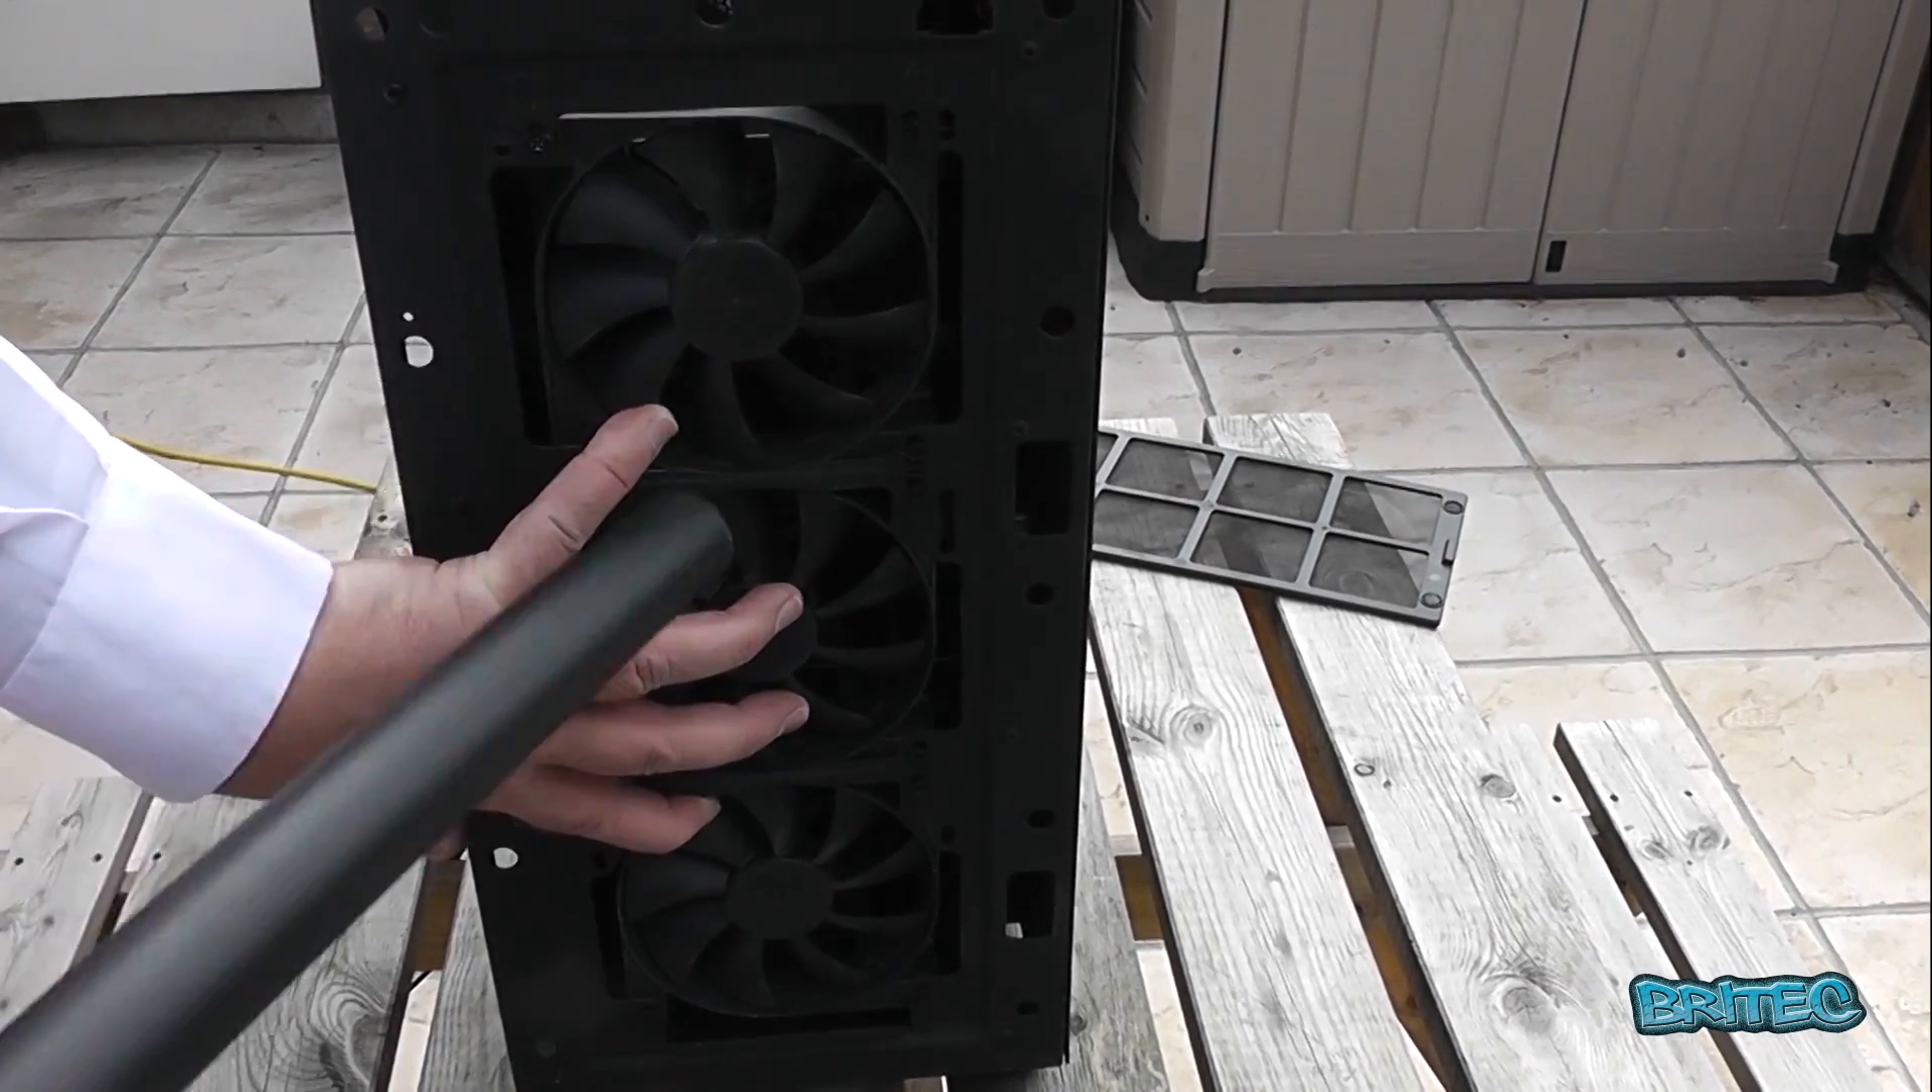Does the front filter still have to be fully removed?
No.